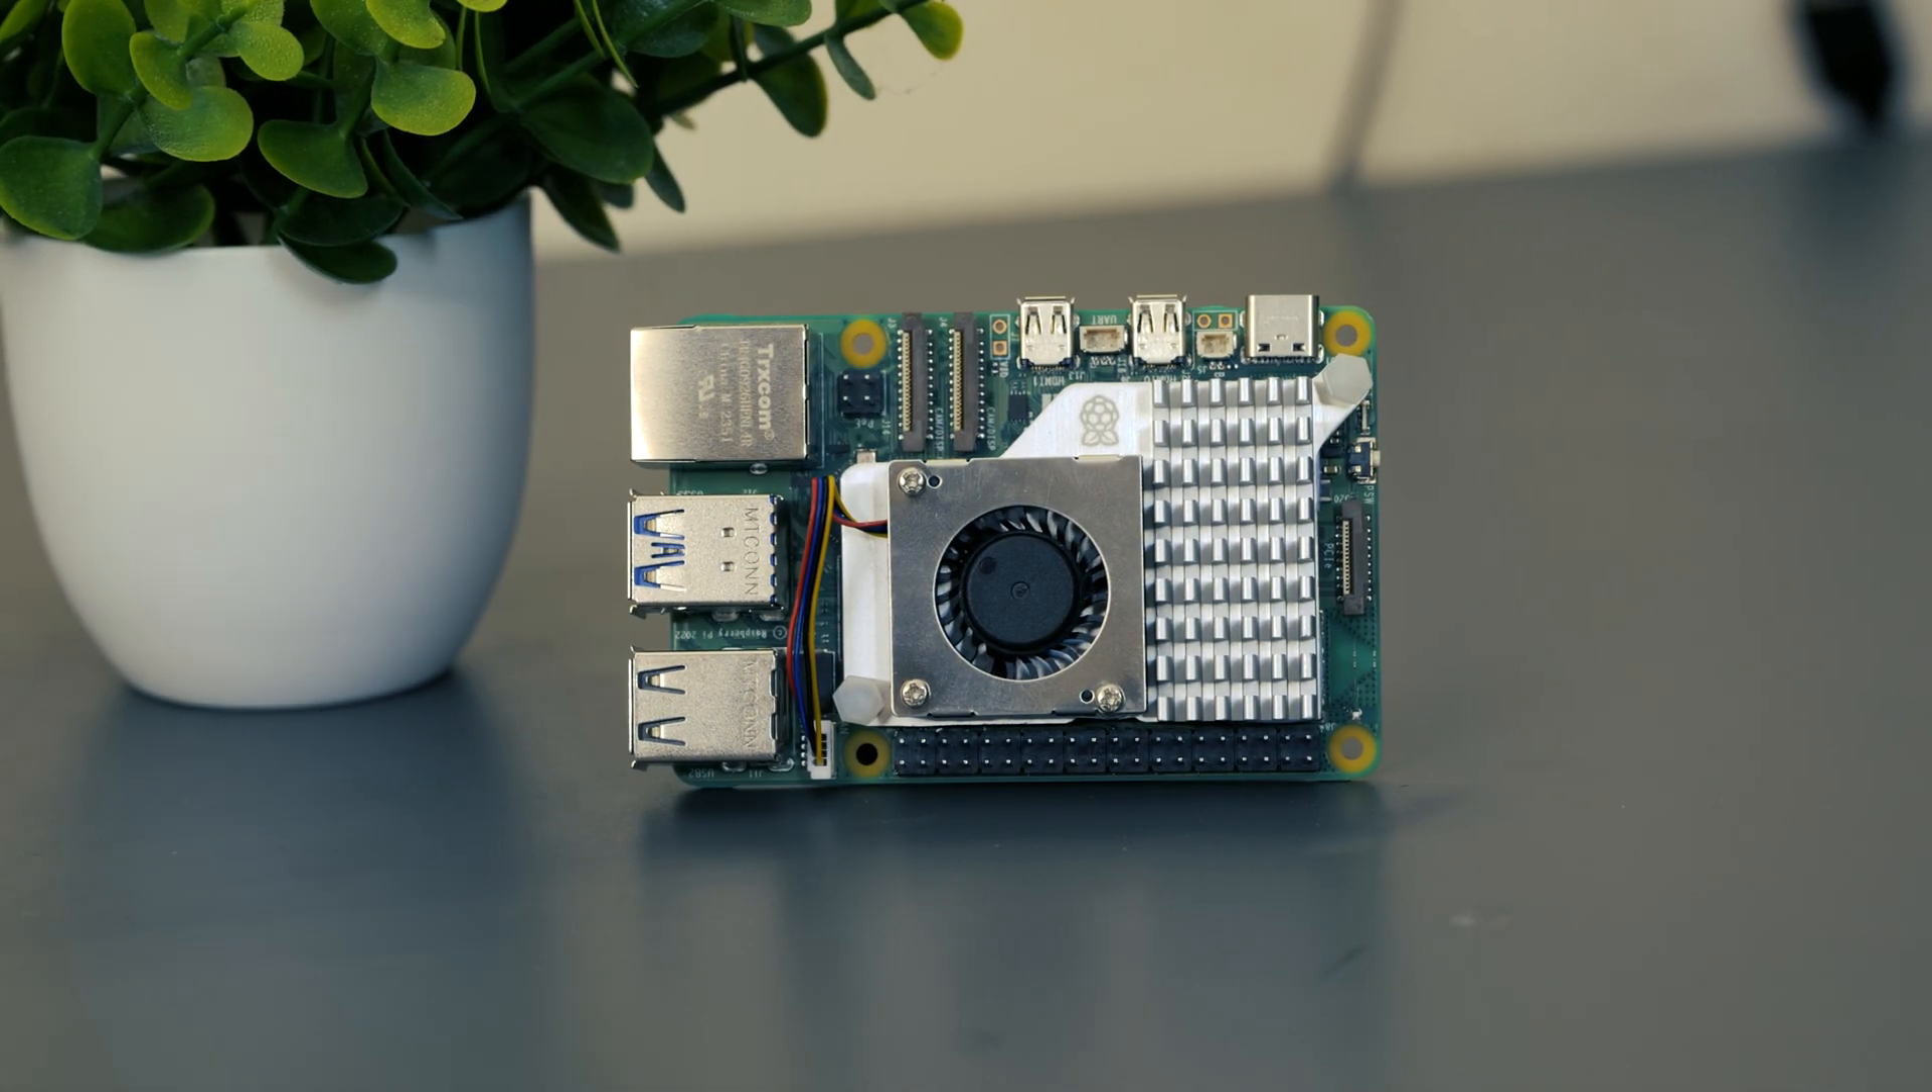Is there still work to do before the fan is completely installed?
No.